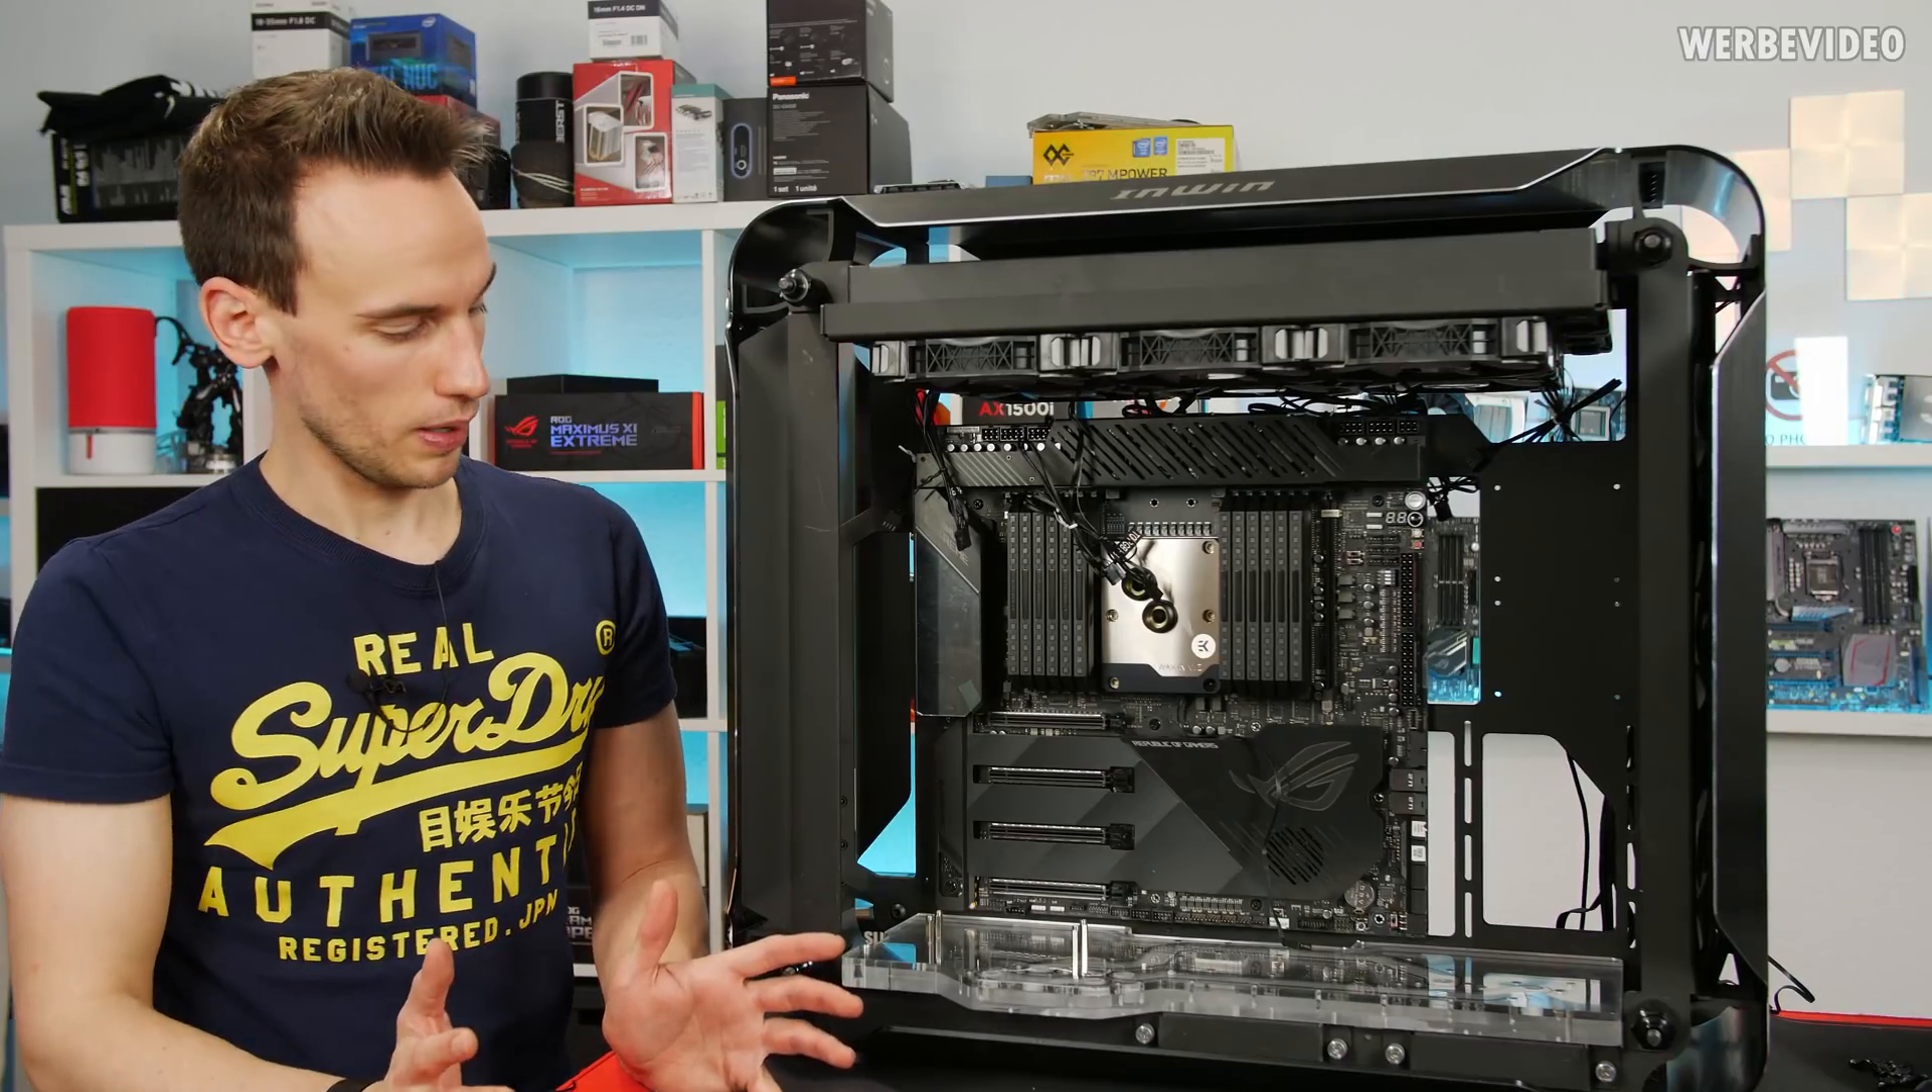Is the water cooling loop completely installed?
No.